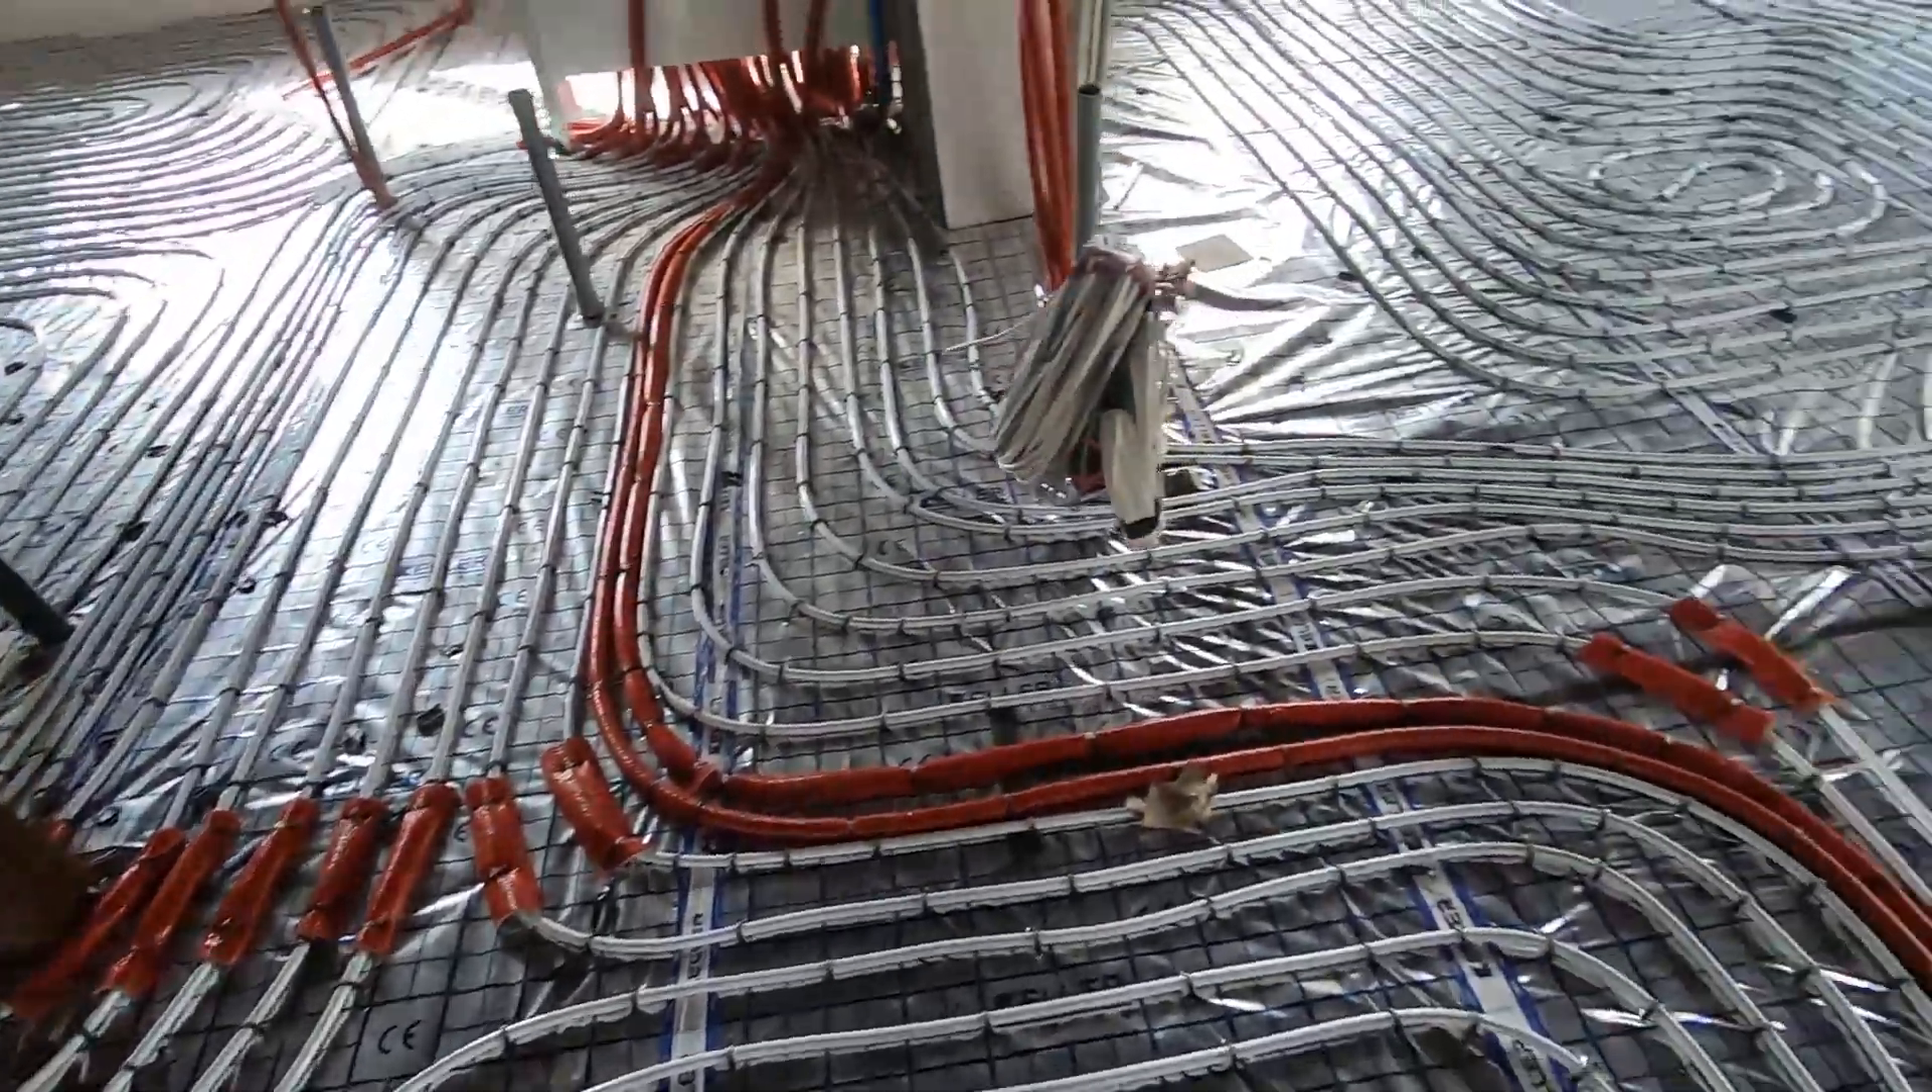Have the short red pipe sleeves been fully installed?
Yes.